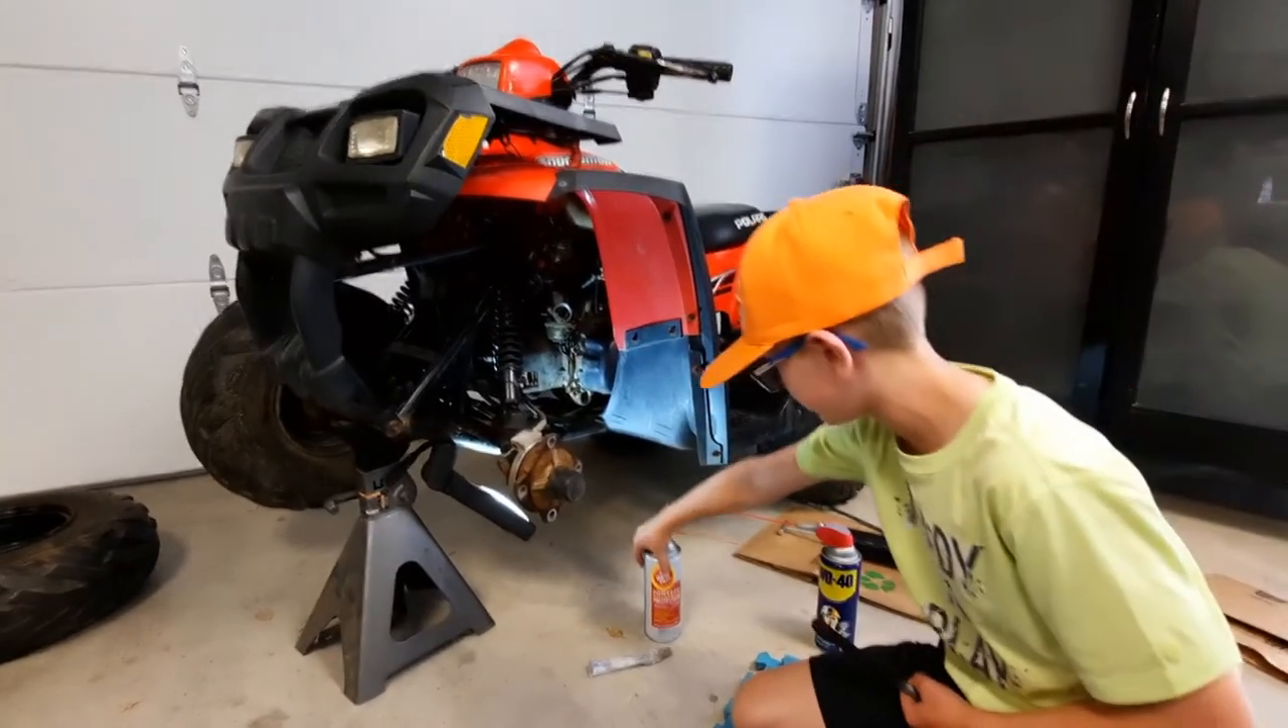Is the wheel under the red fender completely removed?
Yes.